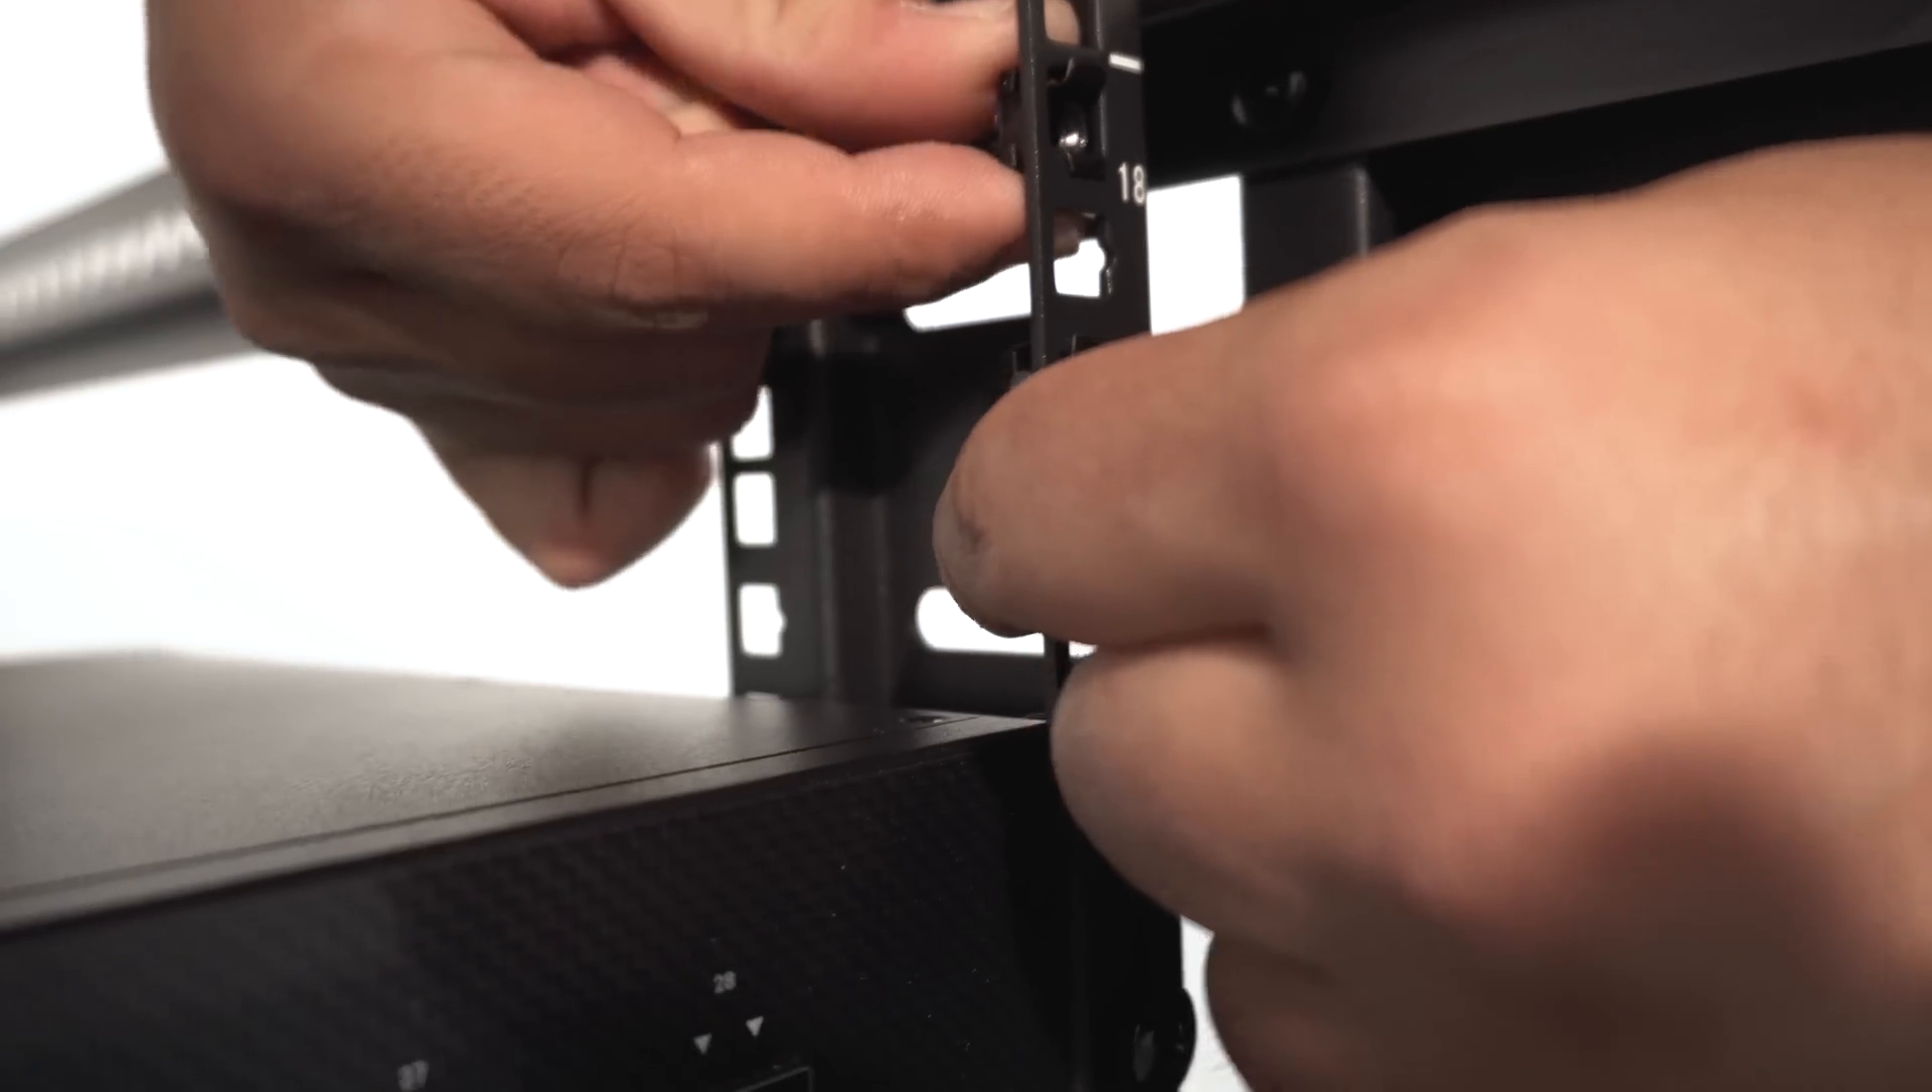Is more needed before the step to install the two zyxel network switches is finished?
Yes.